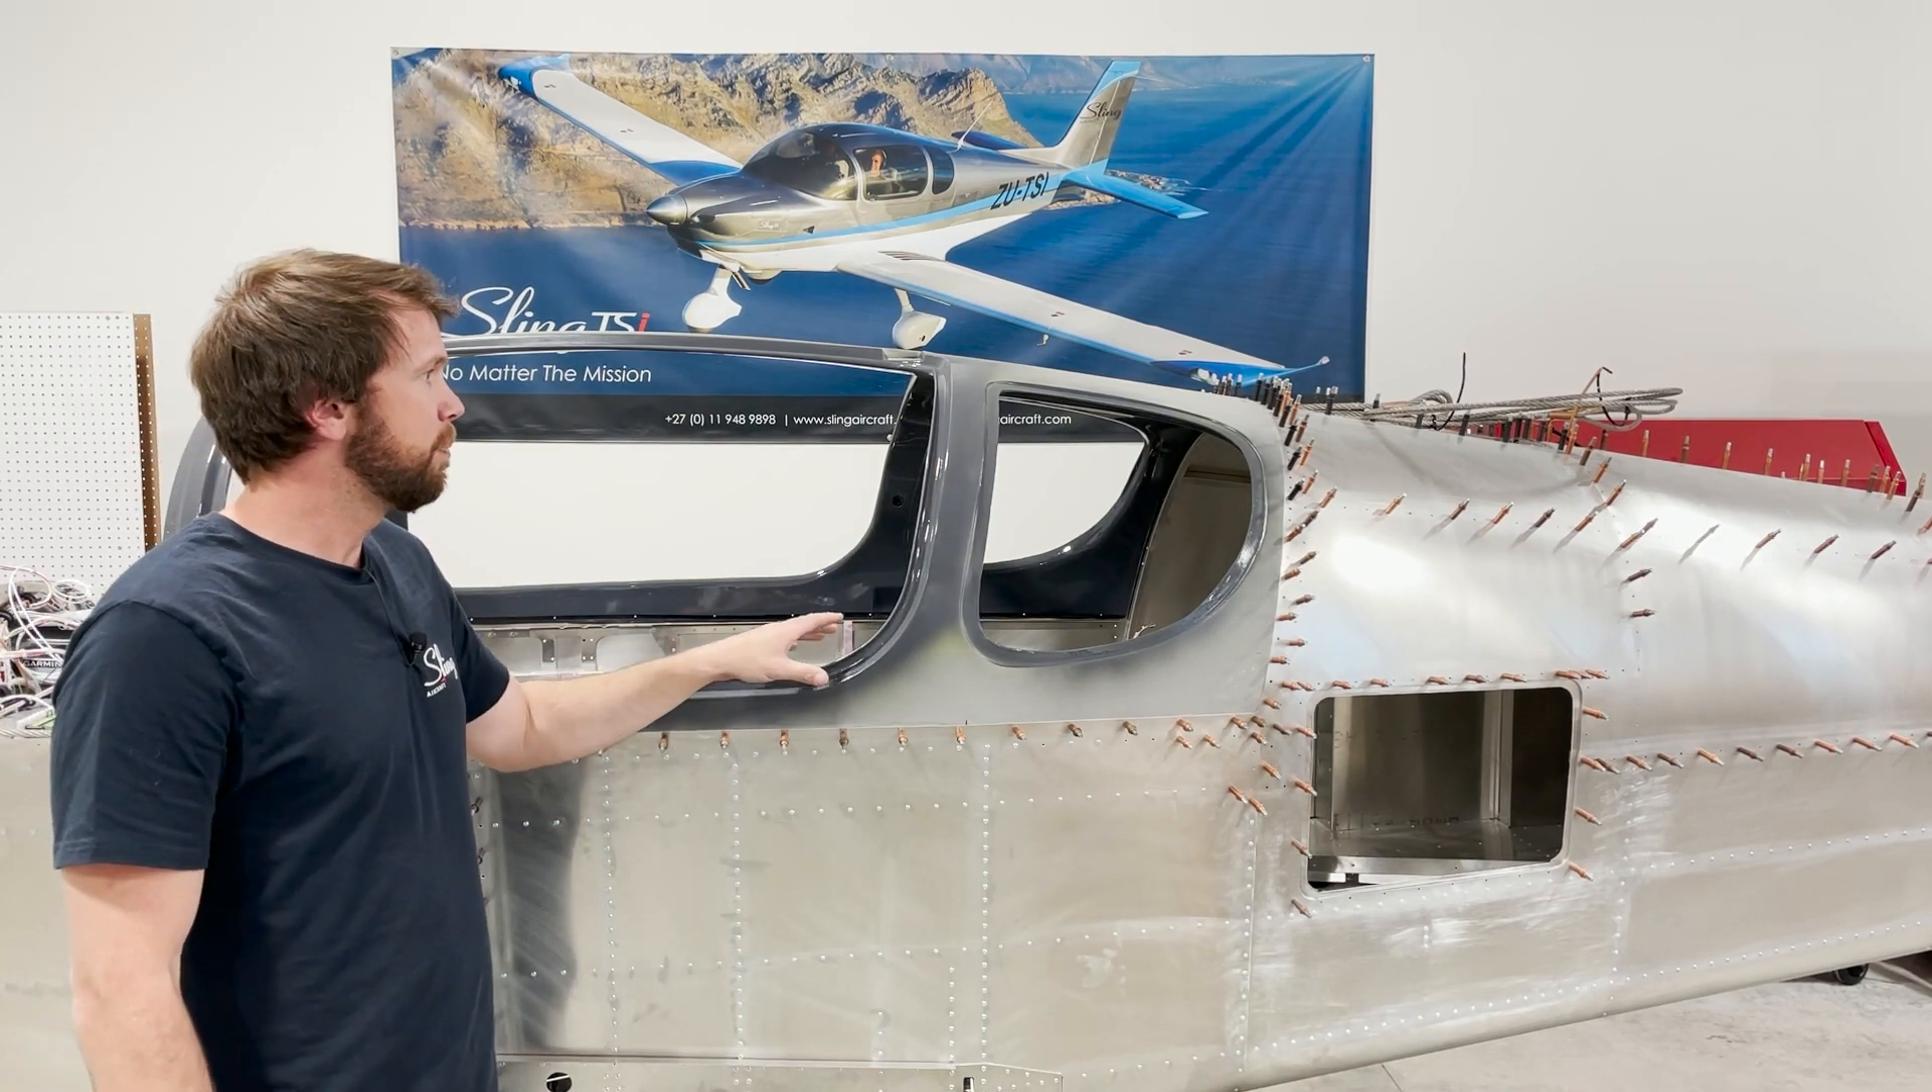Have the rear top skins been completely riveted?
No.